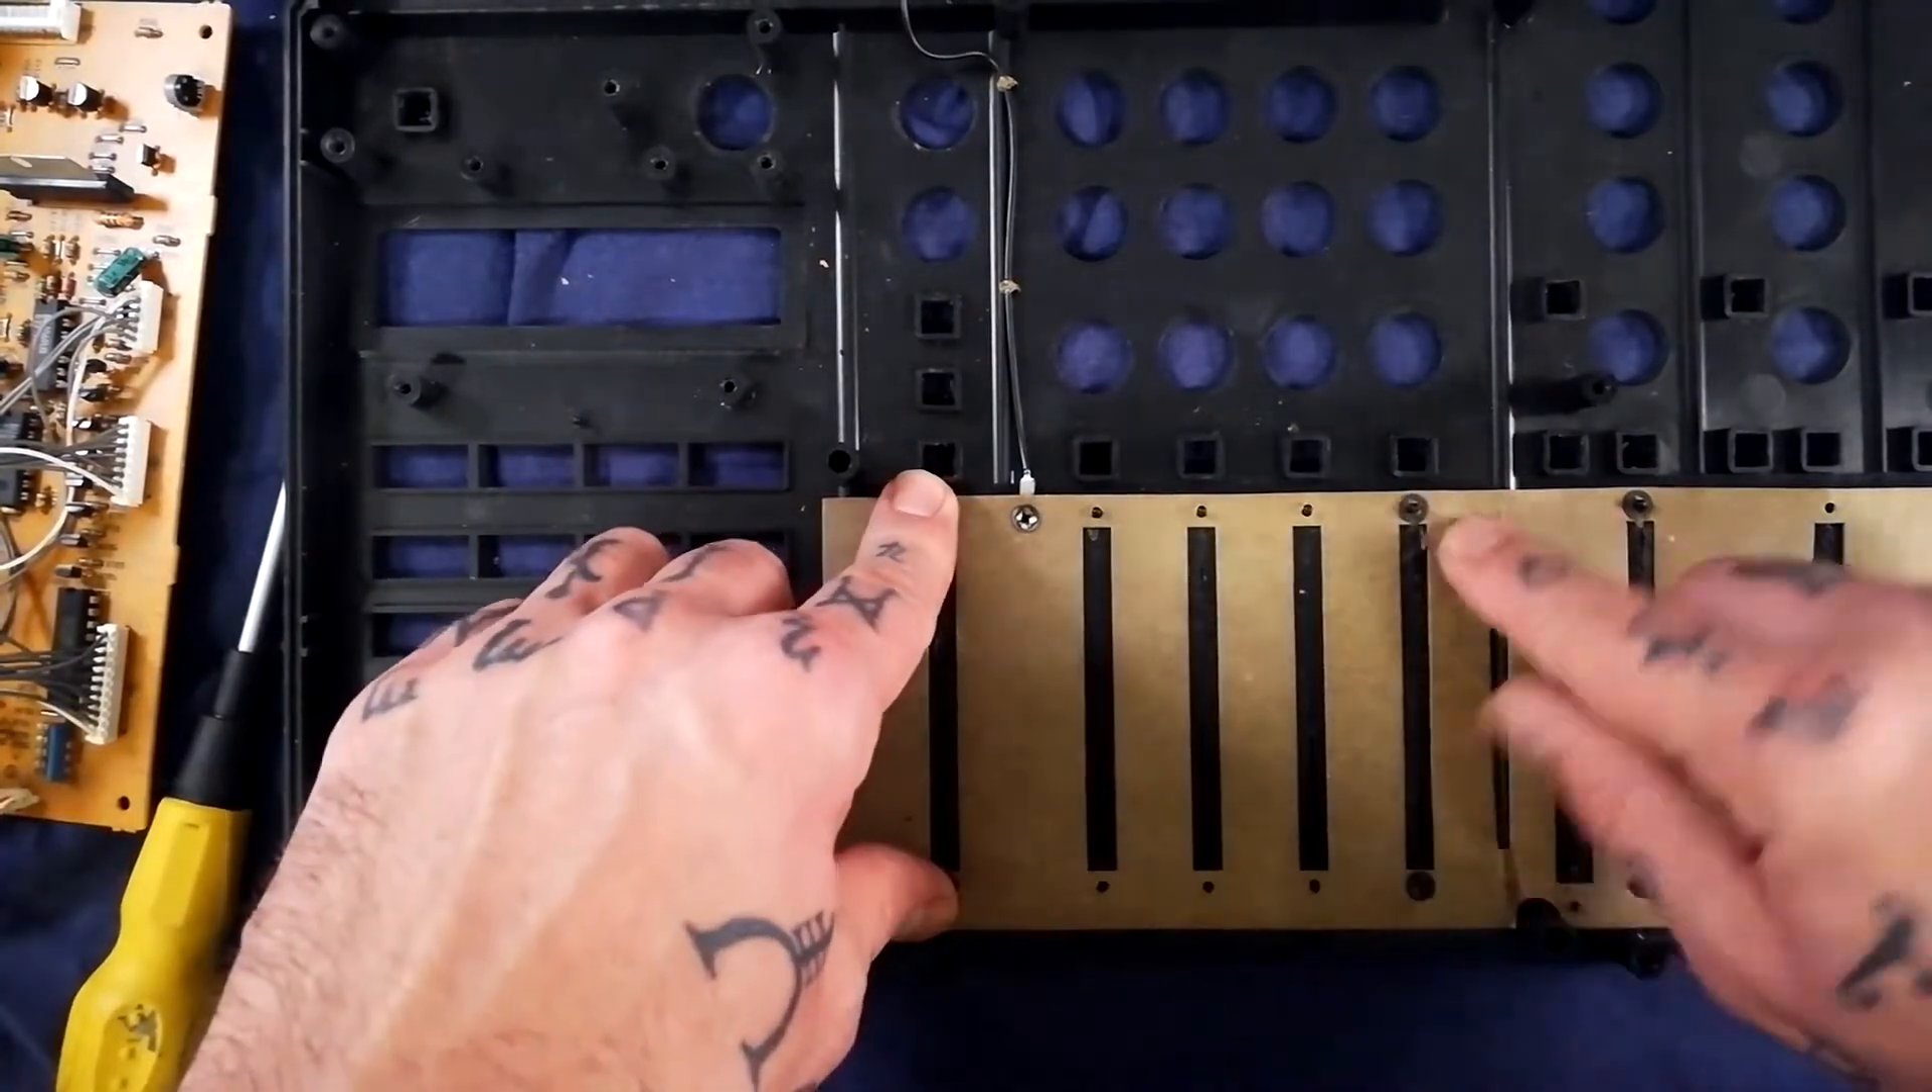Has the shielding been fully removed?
No.